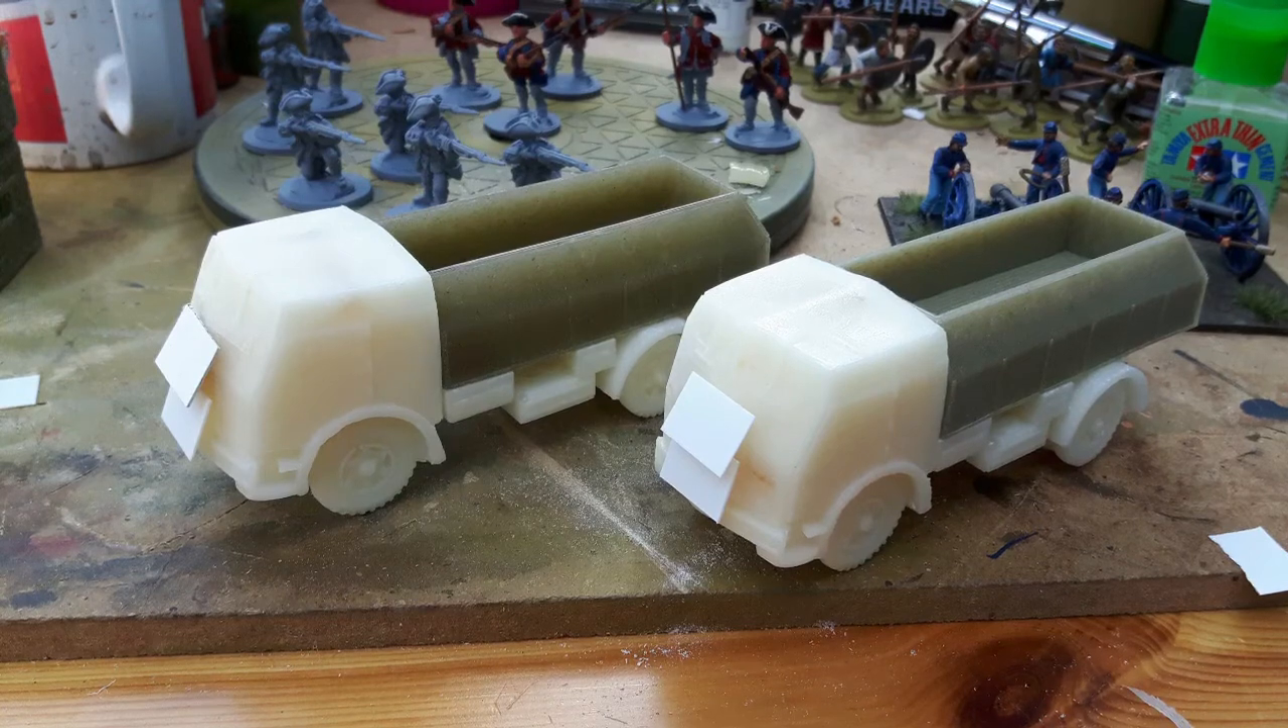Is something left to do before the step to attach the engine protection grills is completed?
No.